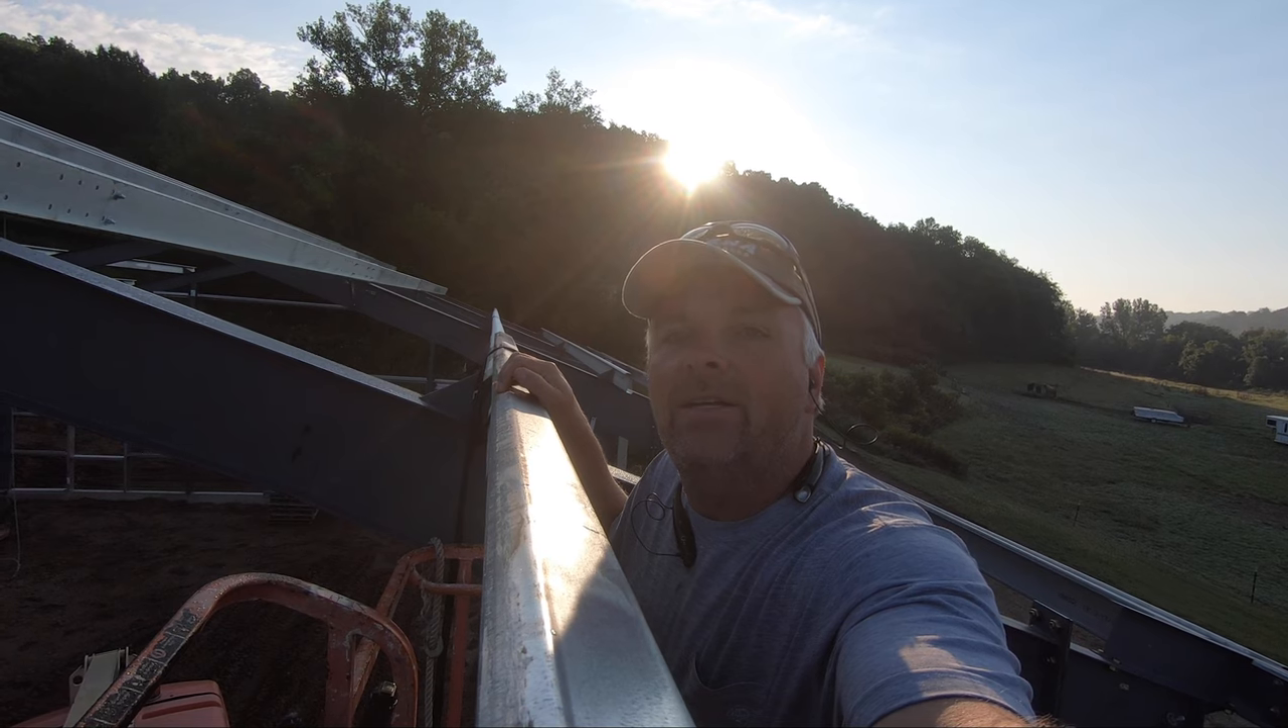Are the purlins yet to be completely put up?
Yes.